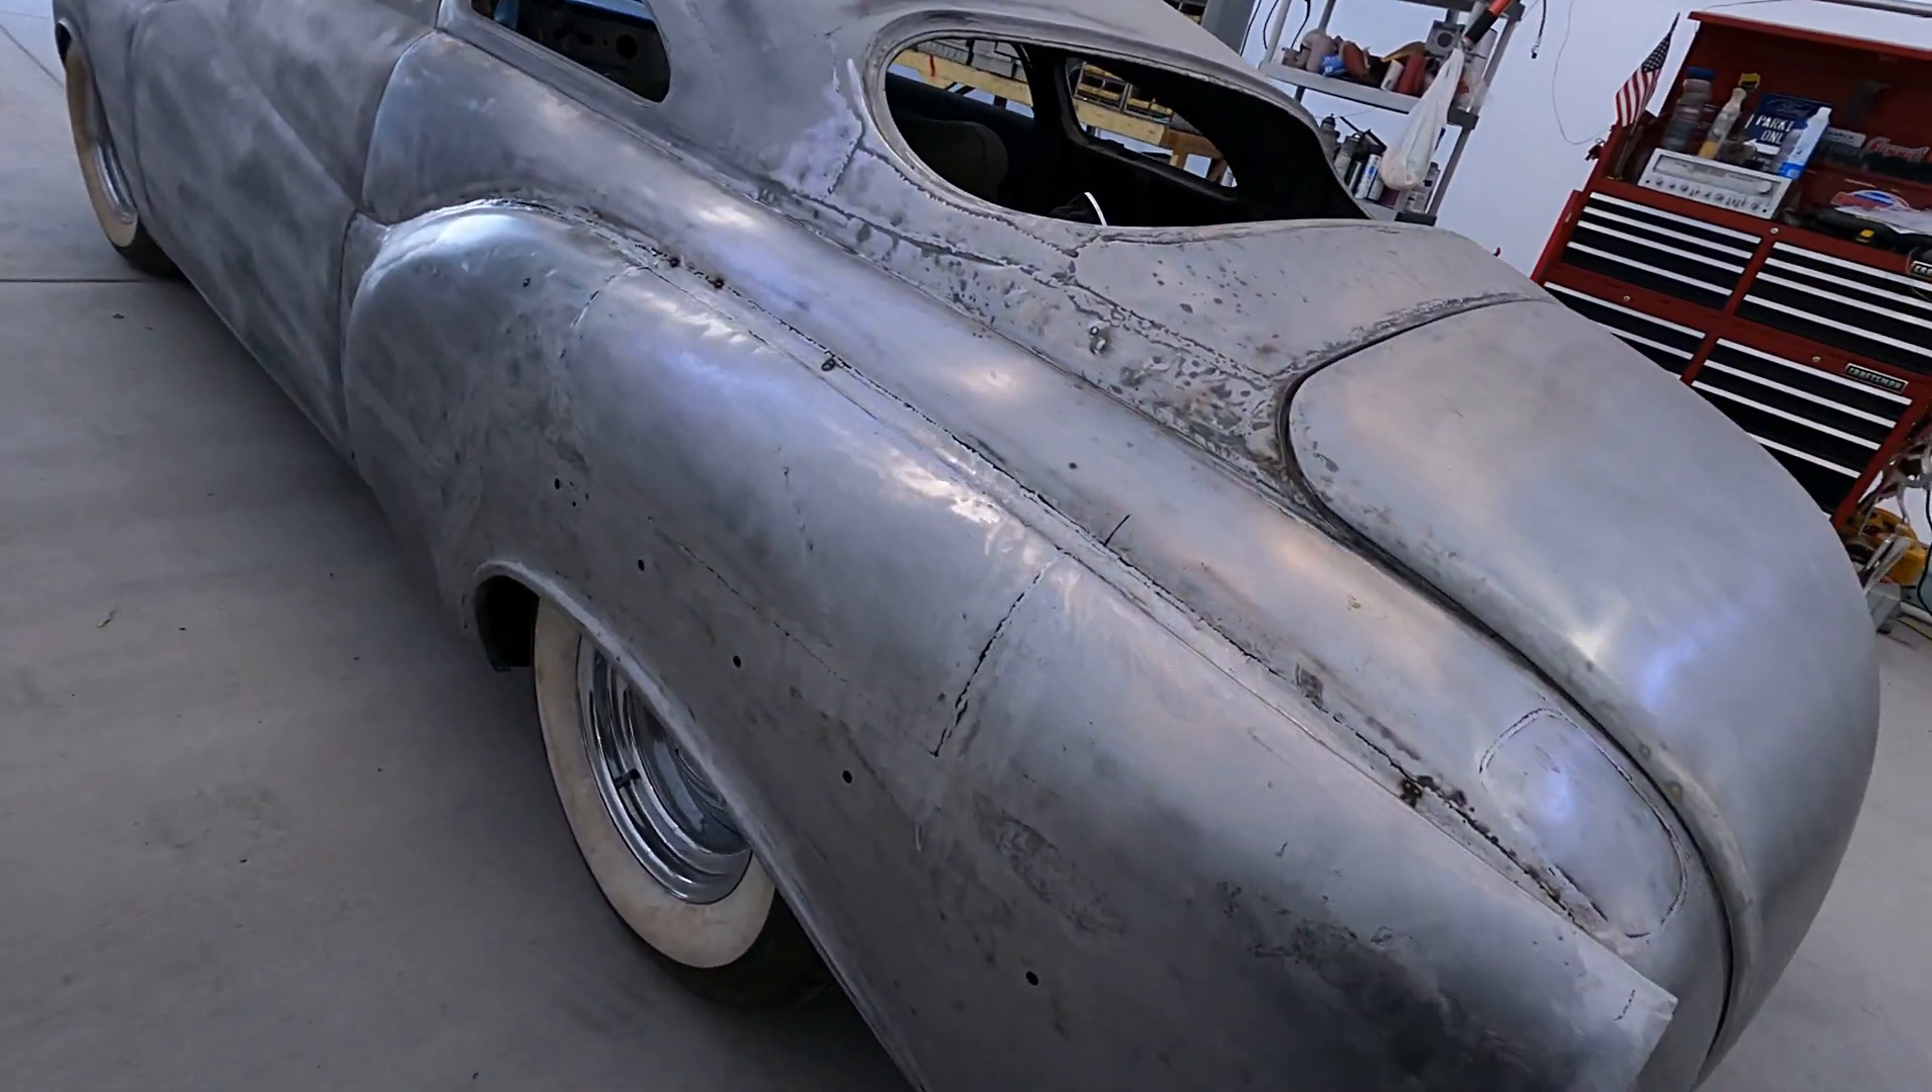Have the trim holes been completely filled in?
No.